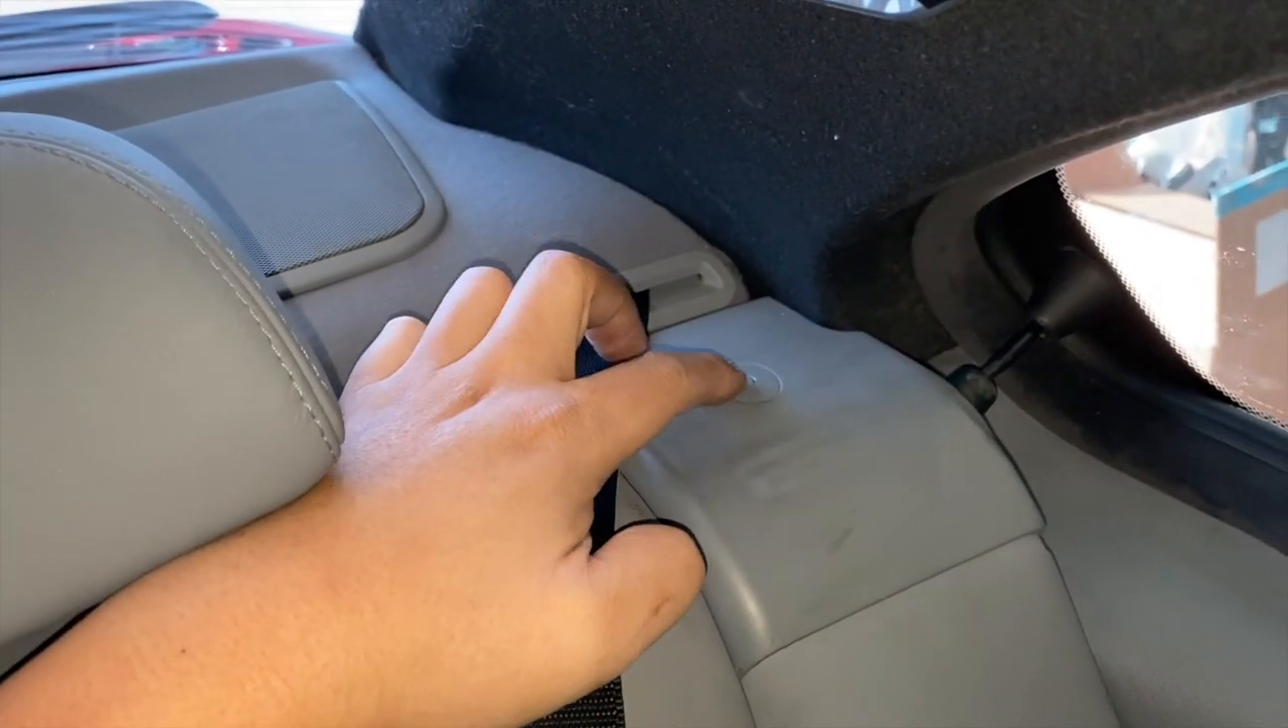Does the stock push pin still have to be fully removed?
Yes.